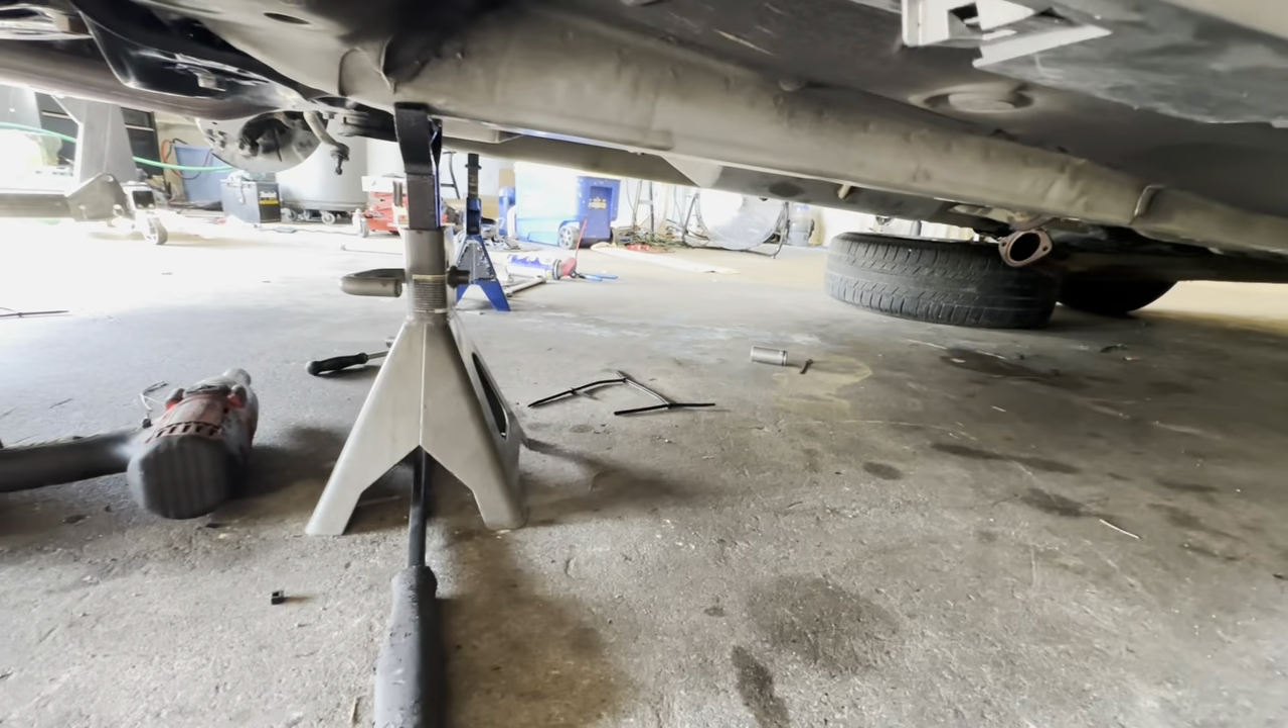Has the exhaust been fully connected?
No.